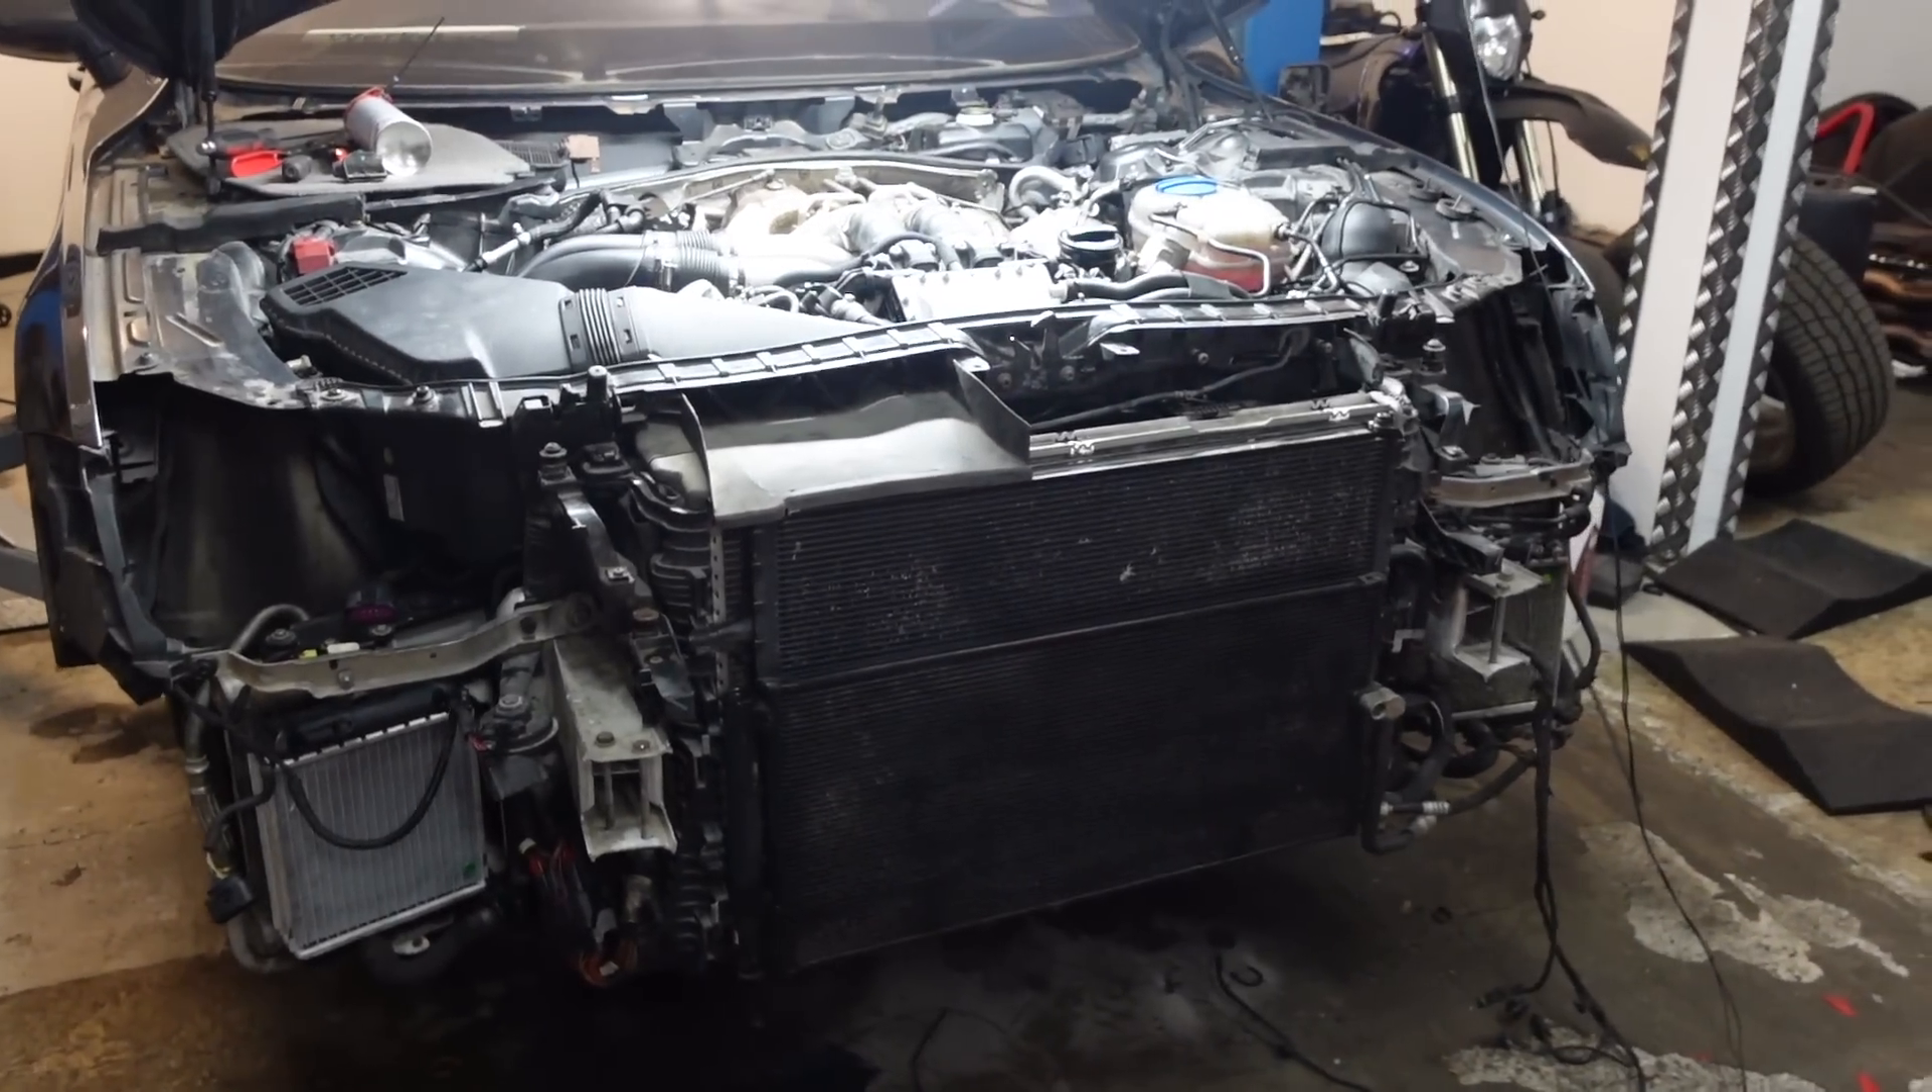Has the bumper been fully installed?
No.